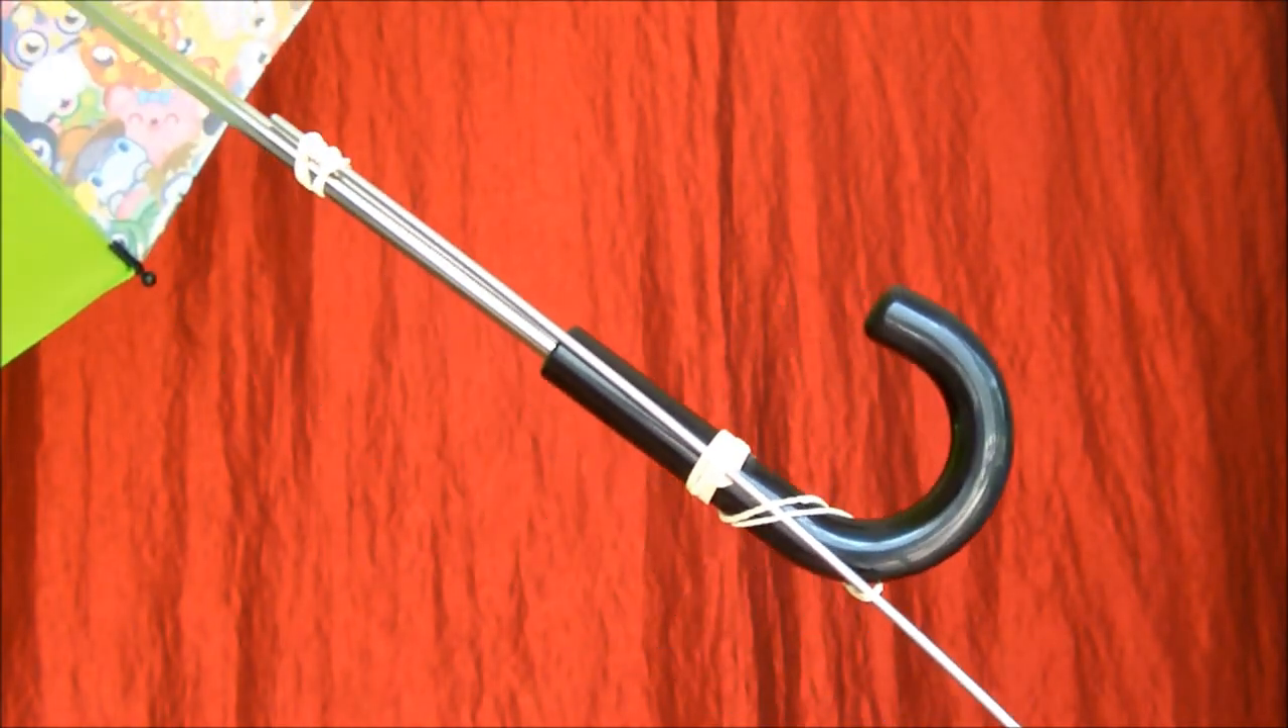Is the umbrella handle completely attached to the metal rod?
Yes.